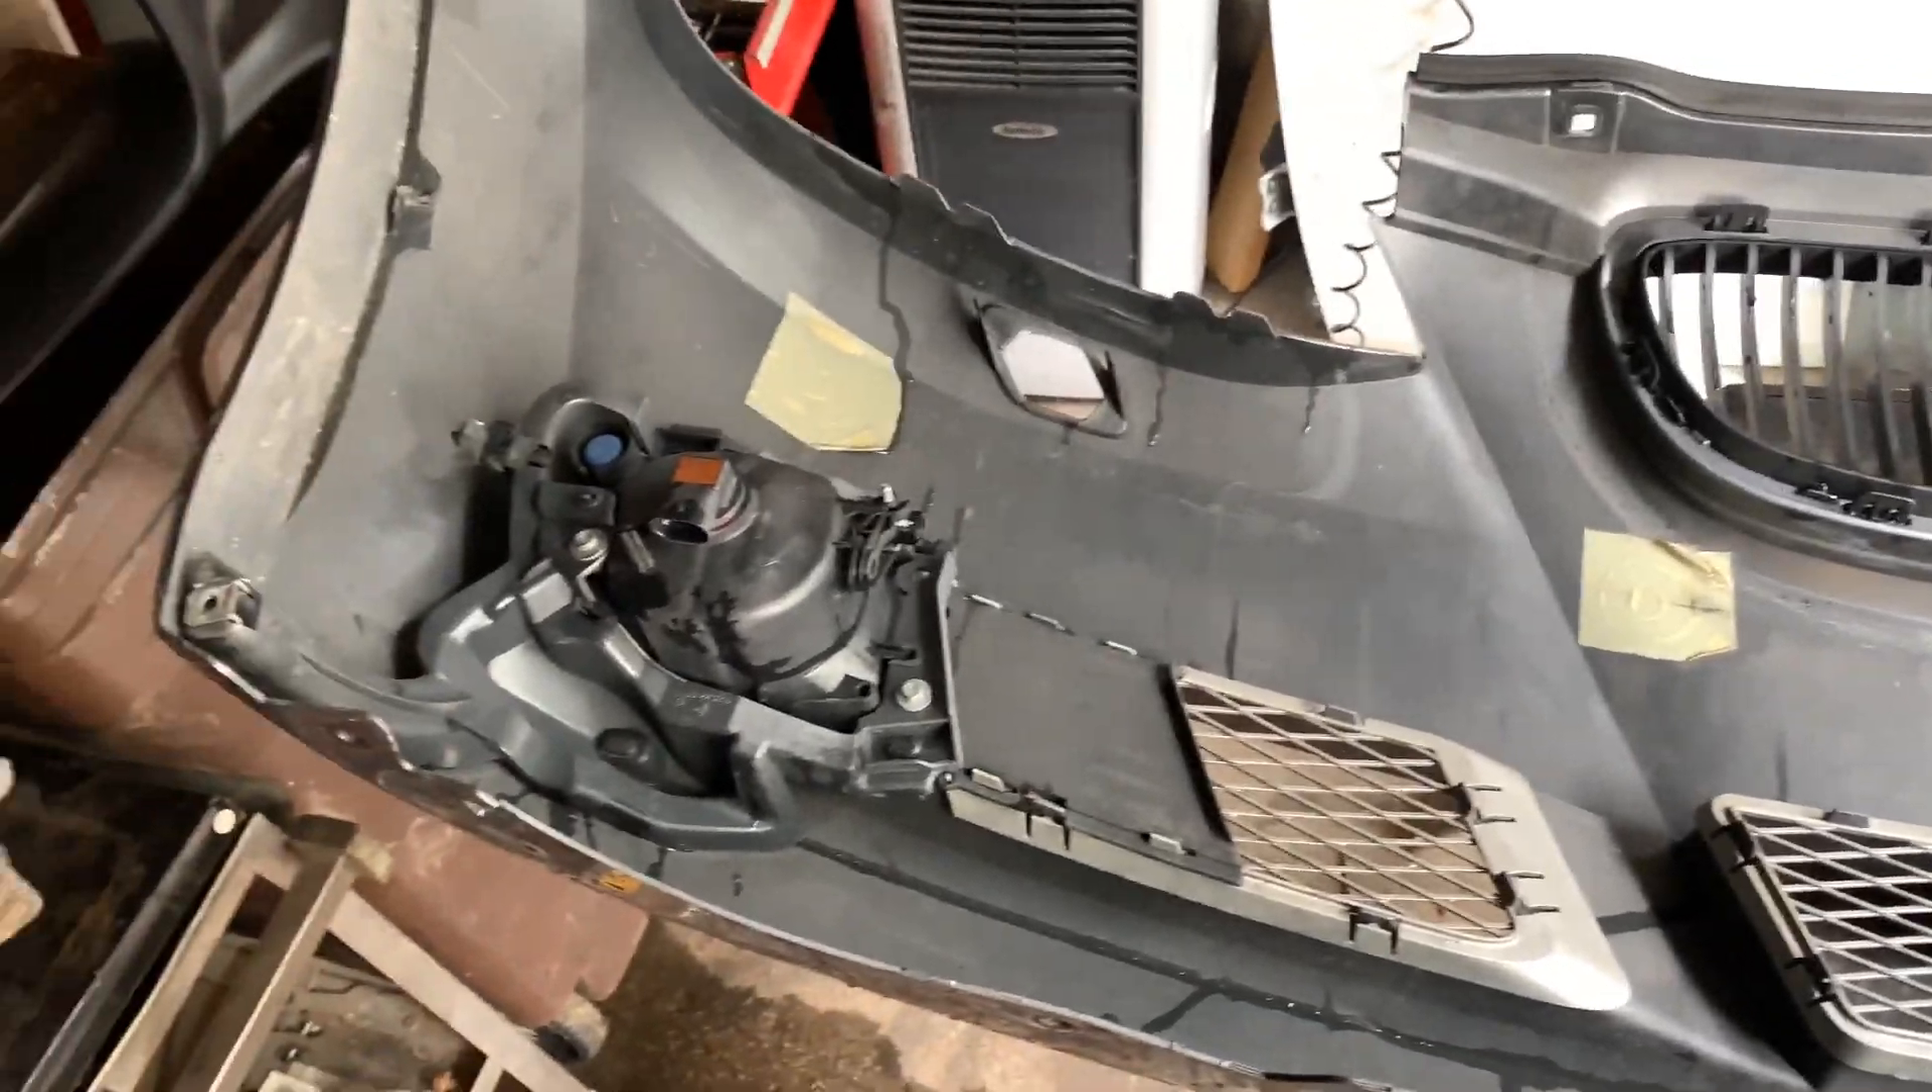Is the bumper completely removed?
Yes.